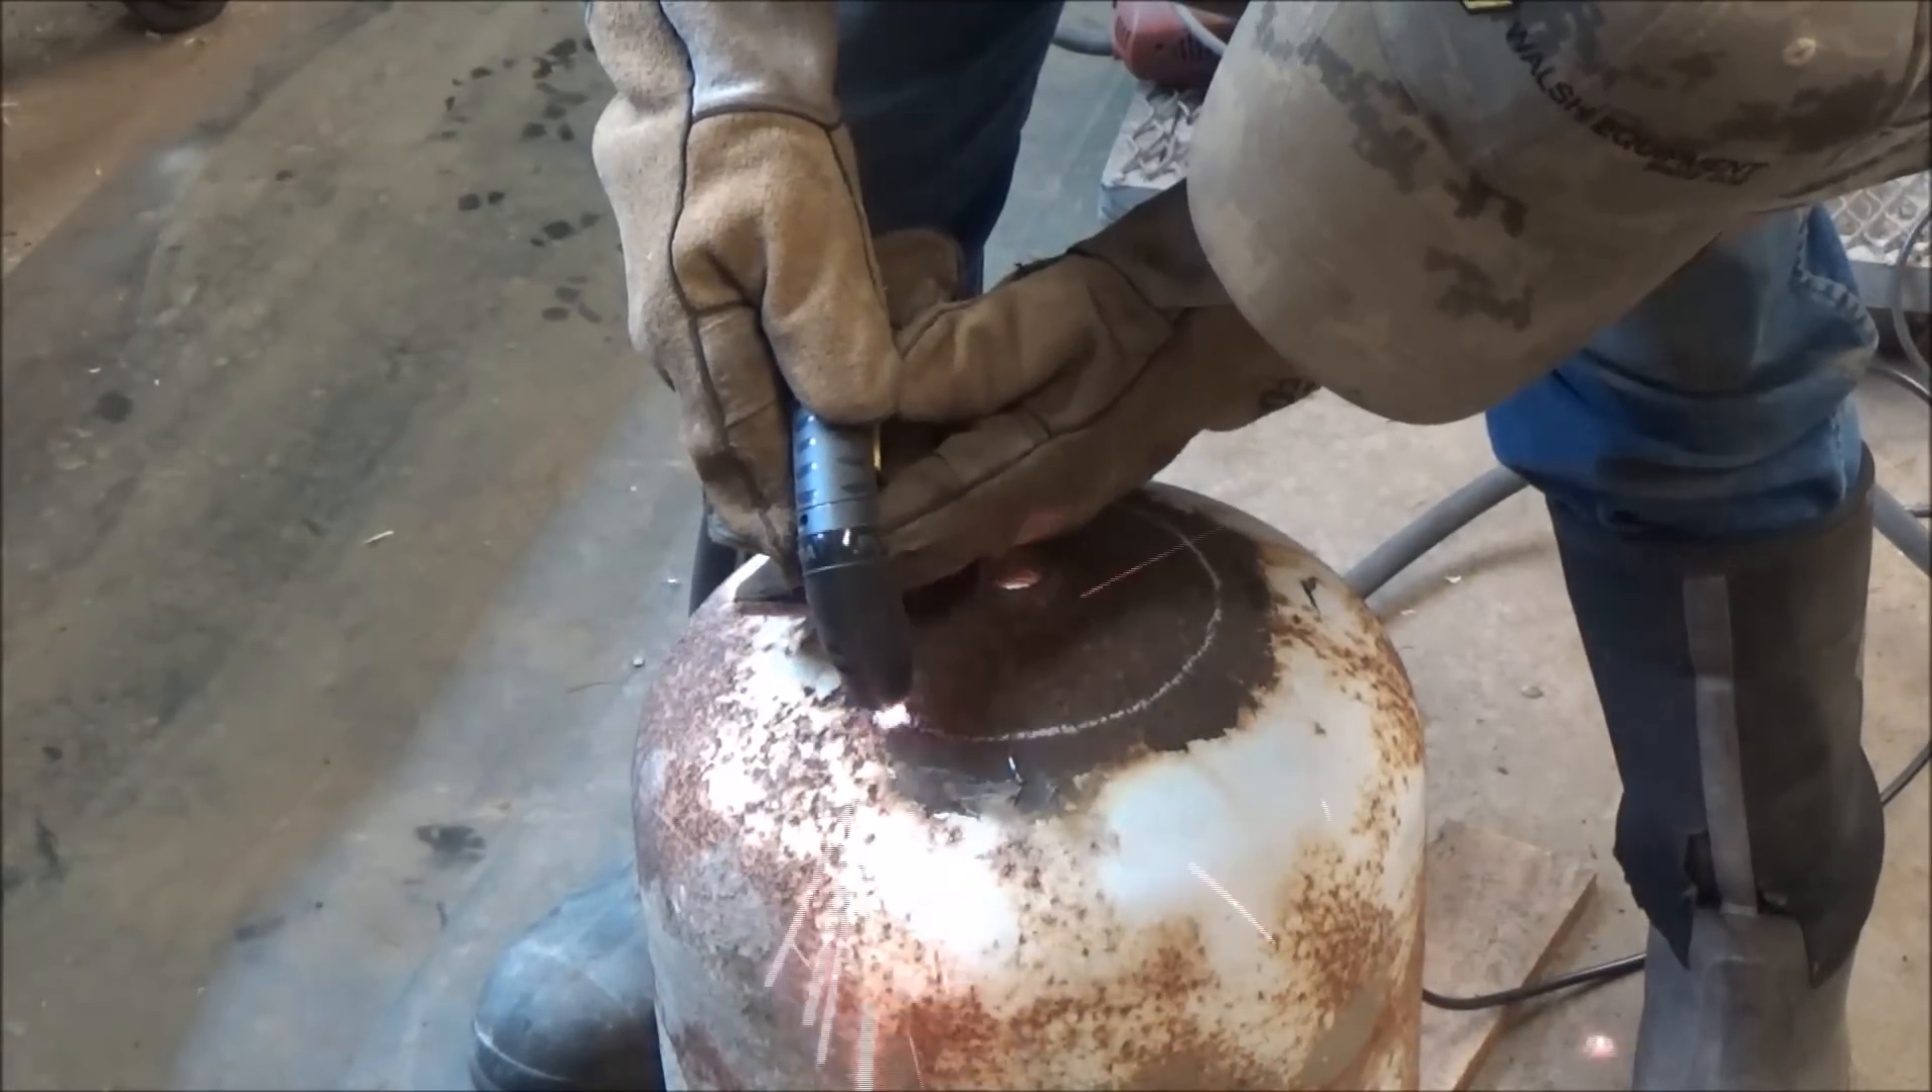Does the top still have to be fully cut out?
Yes.